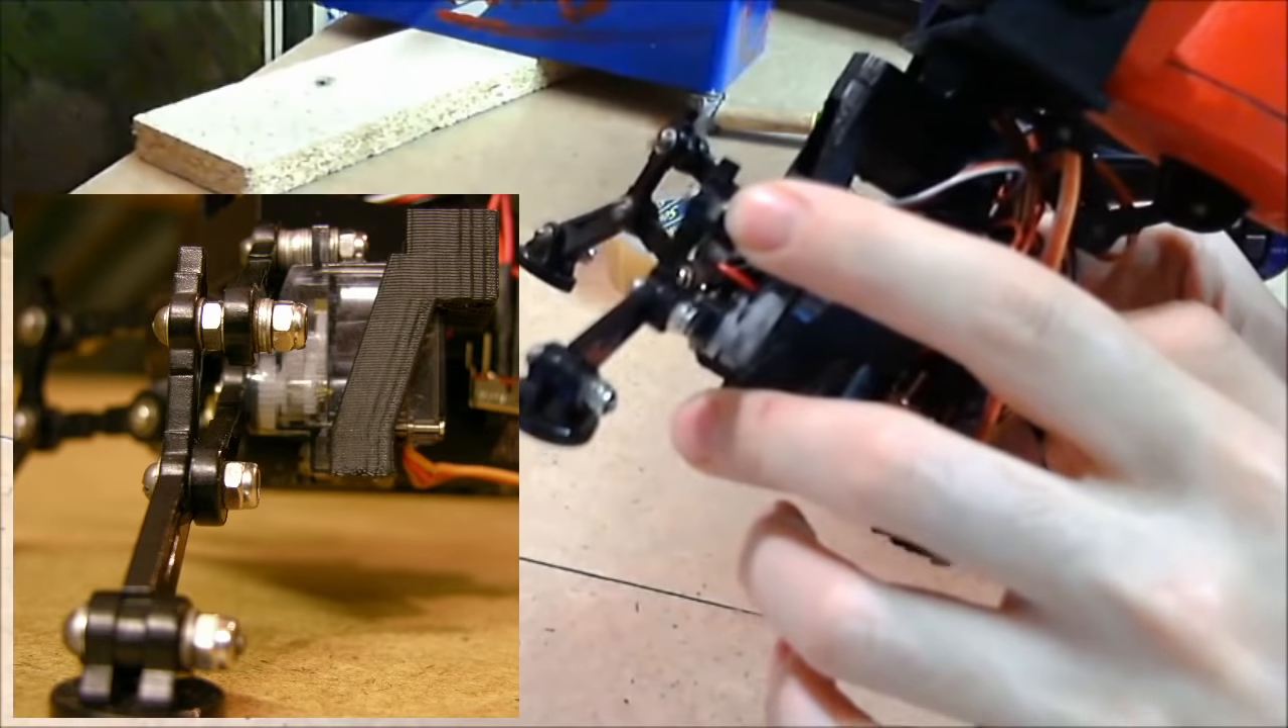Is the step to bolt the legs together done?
Yes.